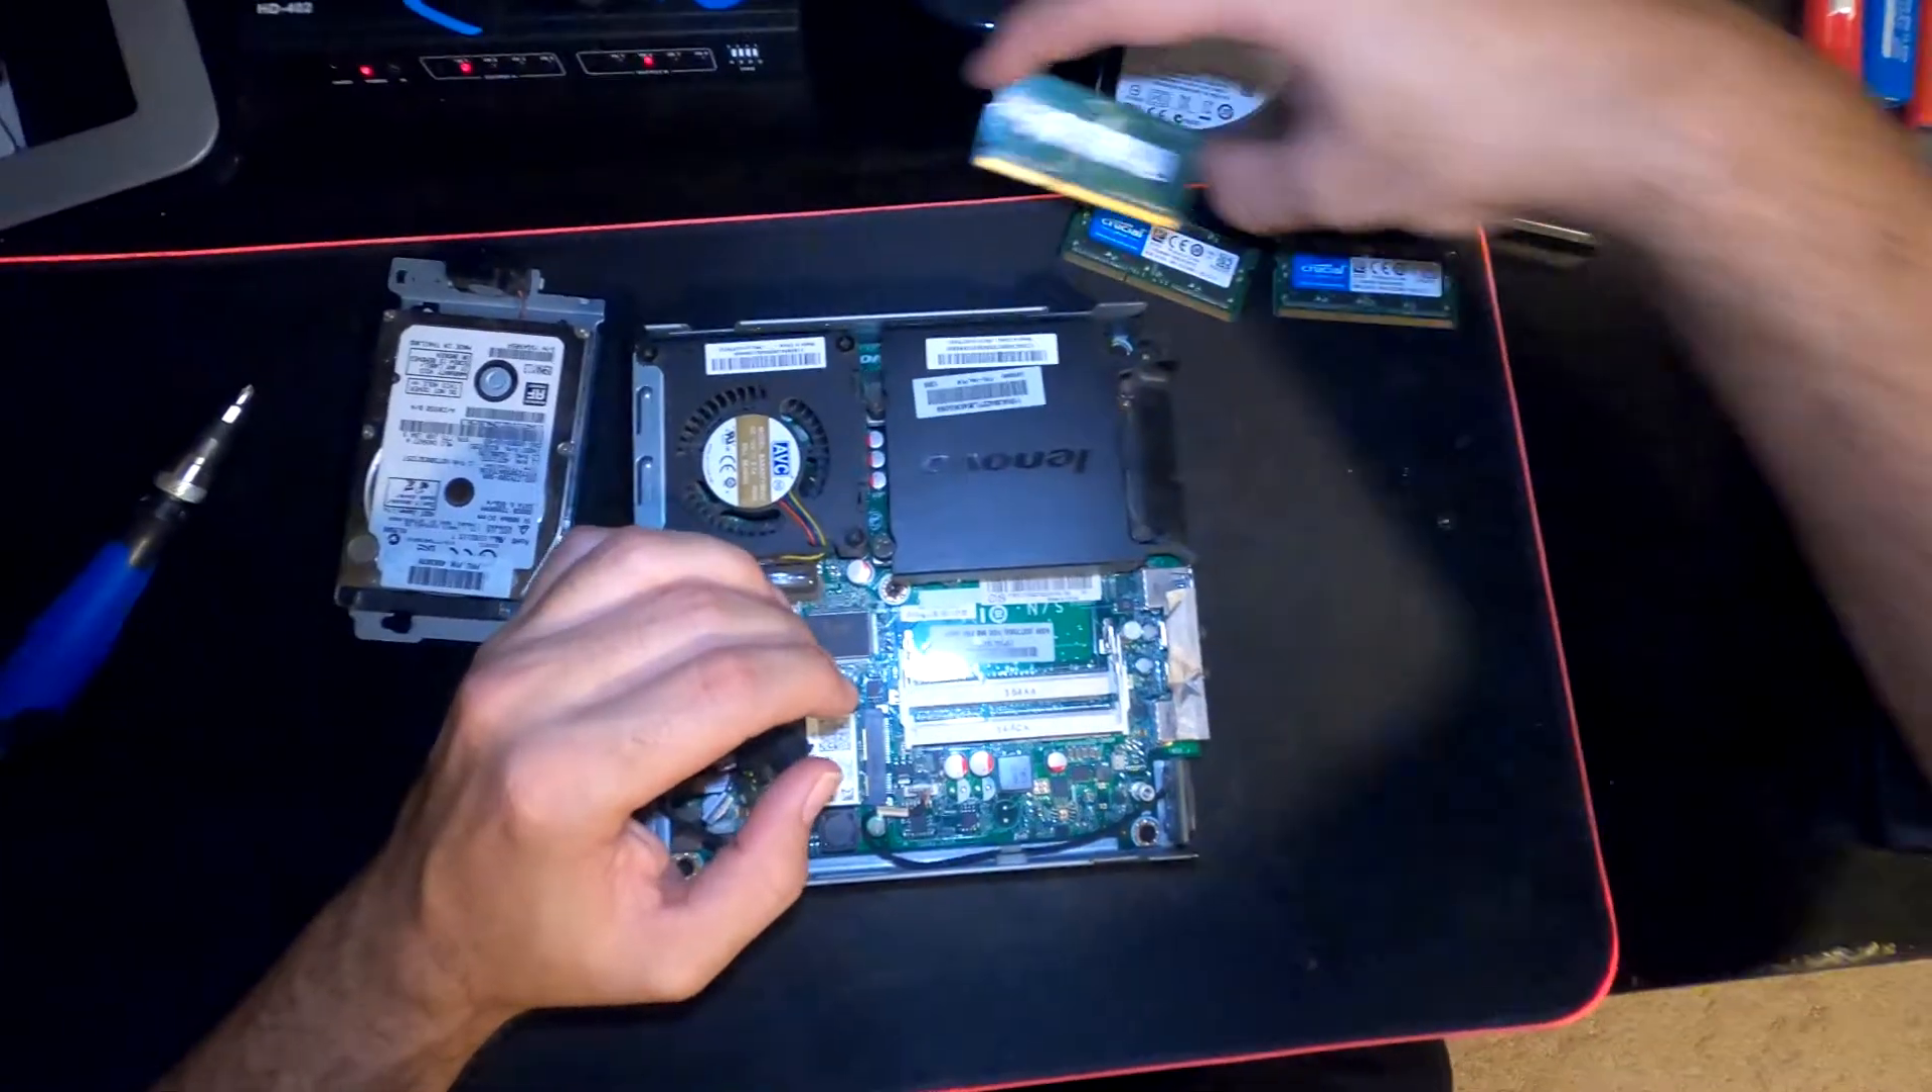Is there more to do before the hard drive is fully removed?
No.